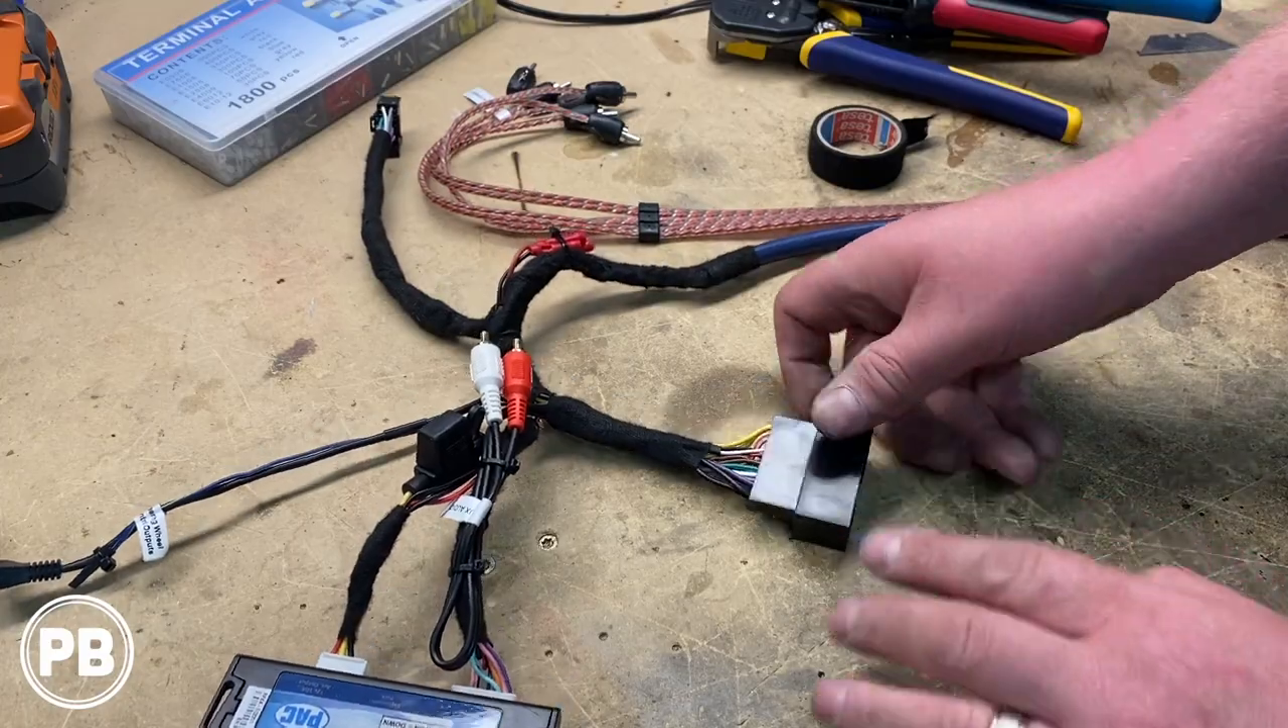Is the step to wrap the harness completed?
Yes.